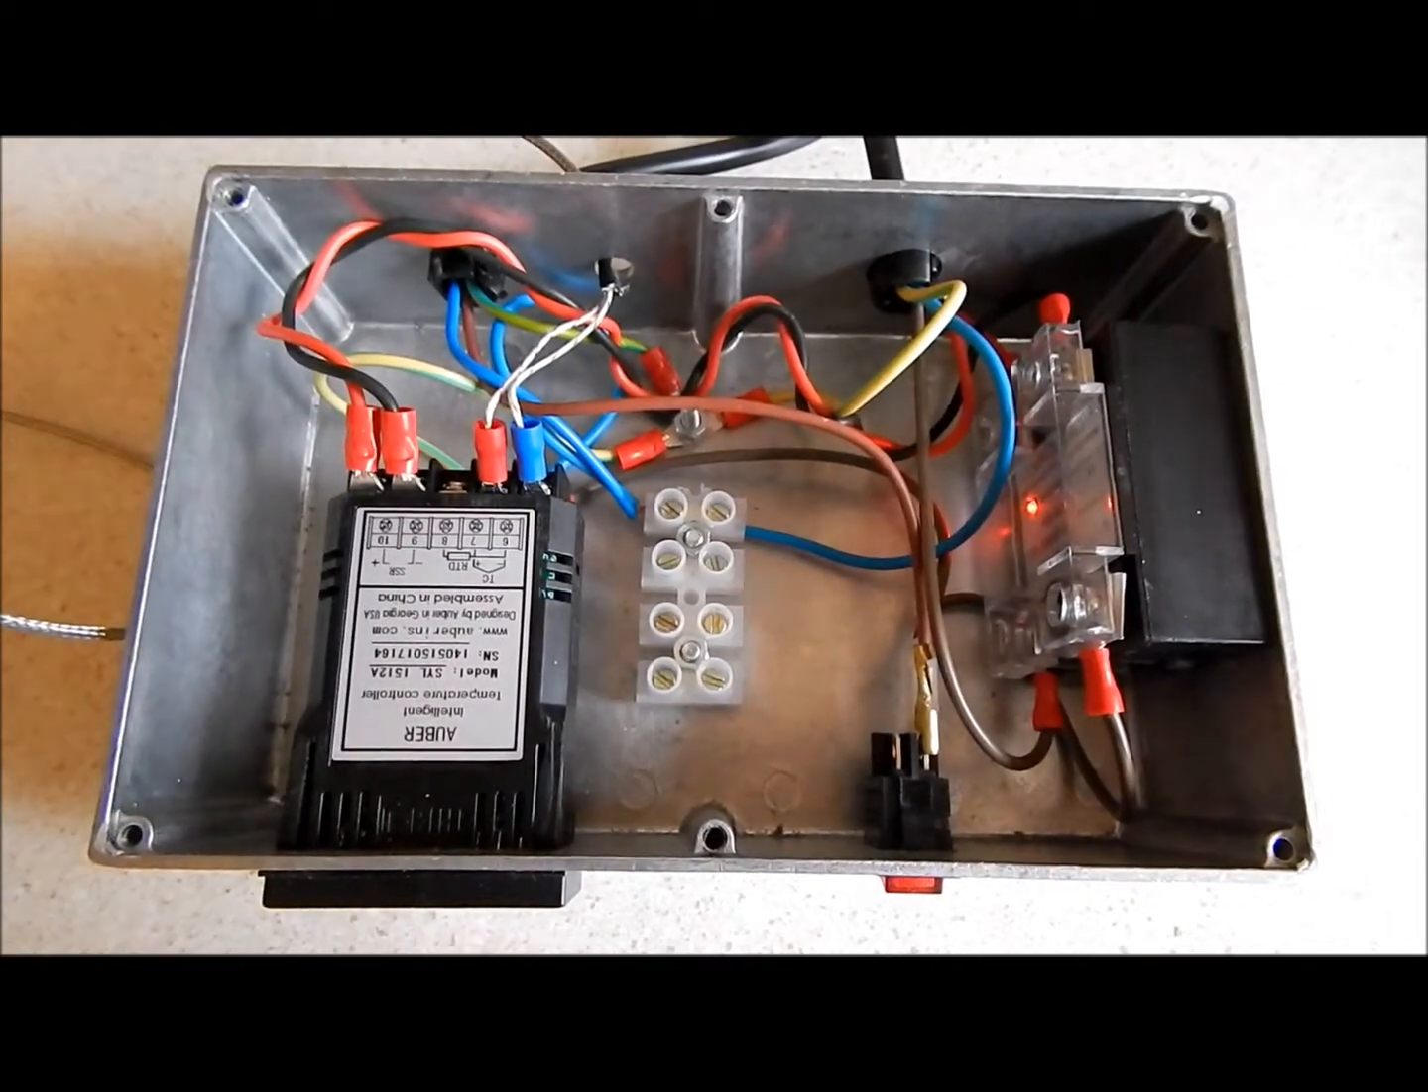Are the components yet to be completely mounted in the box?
No.